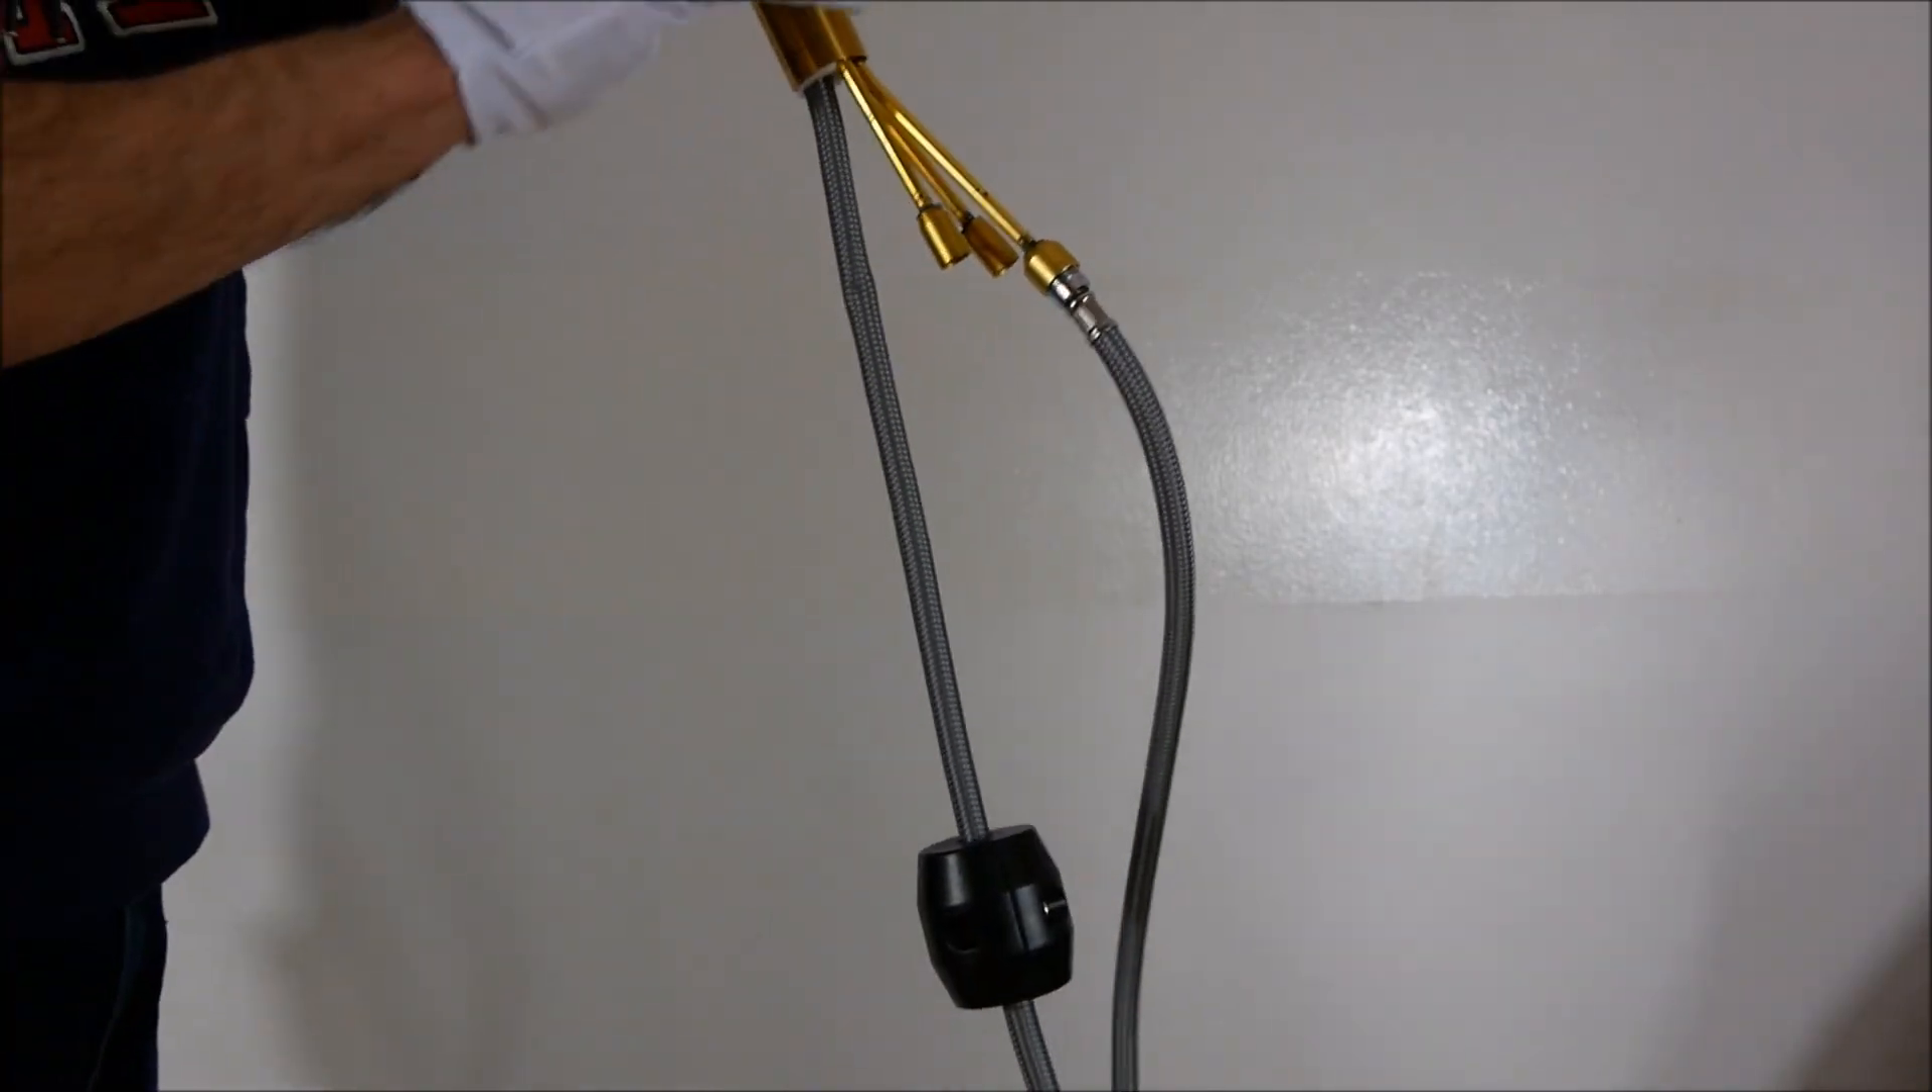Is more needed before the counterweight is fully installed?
No.